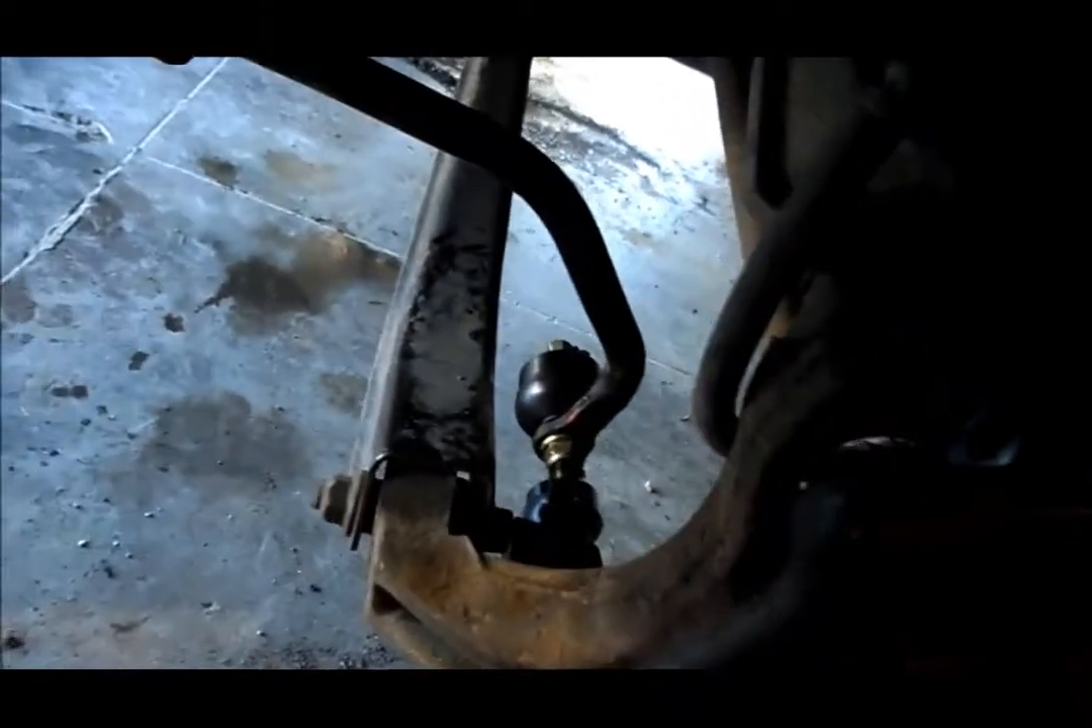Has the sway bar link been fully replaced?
Yes.